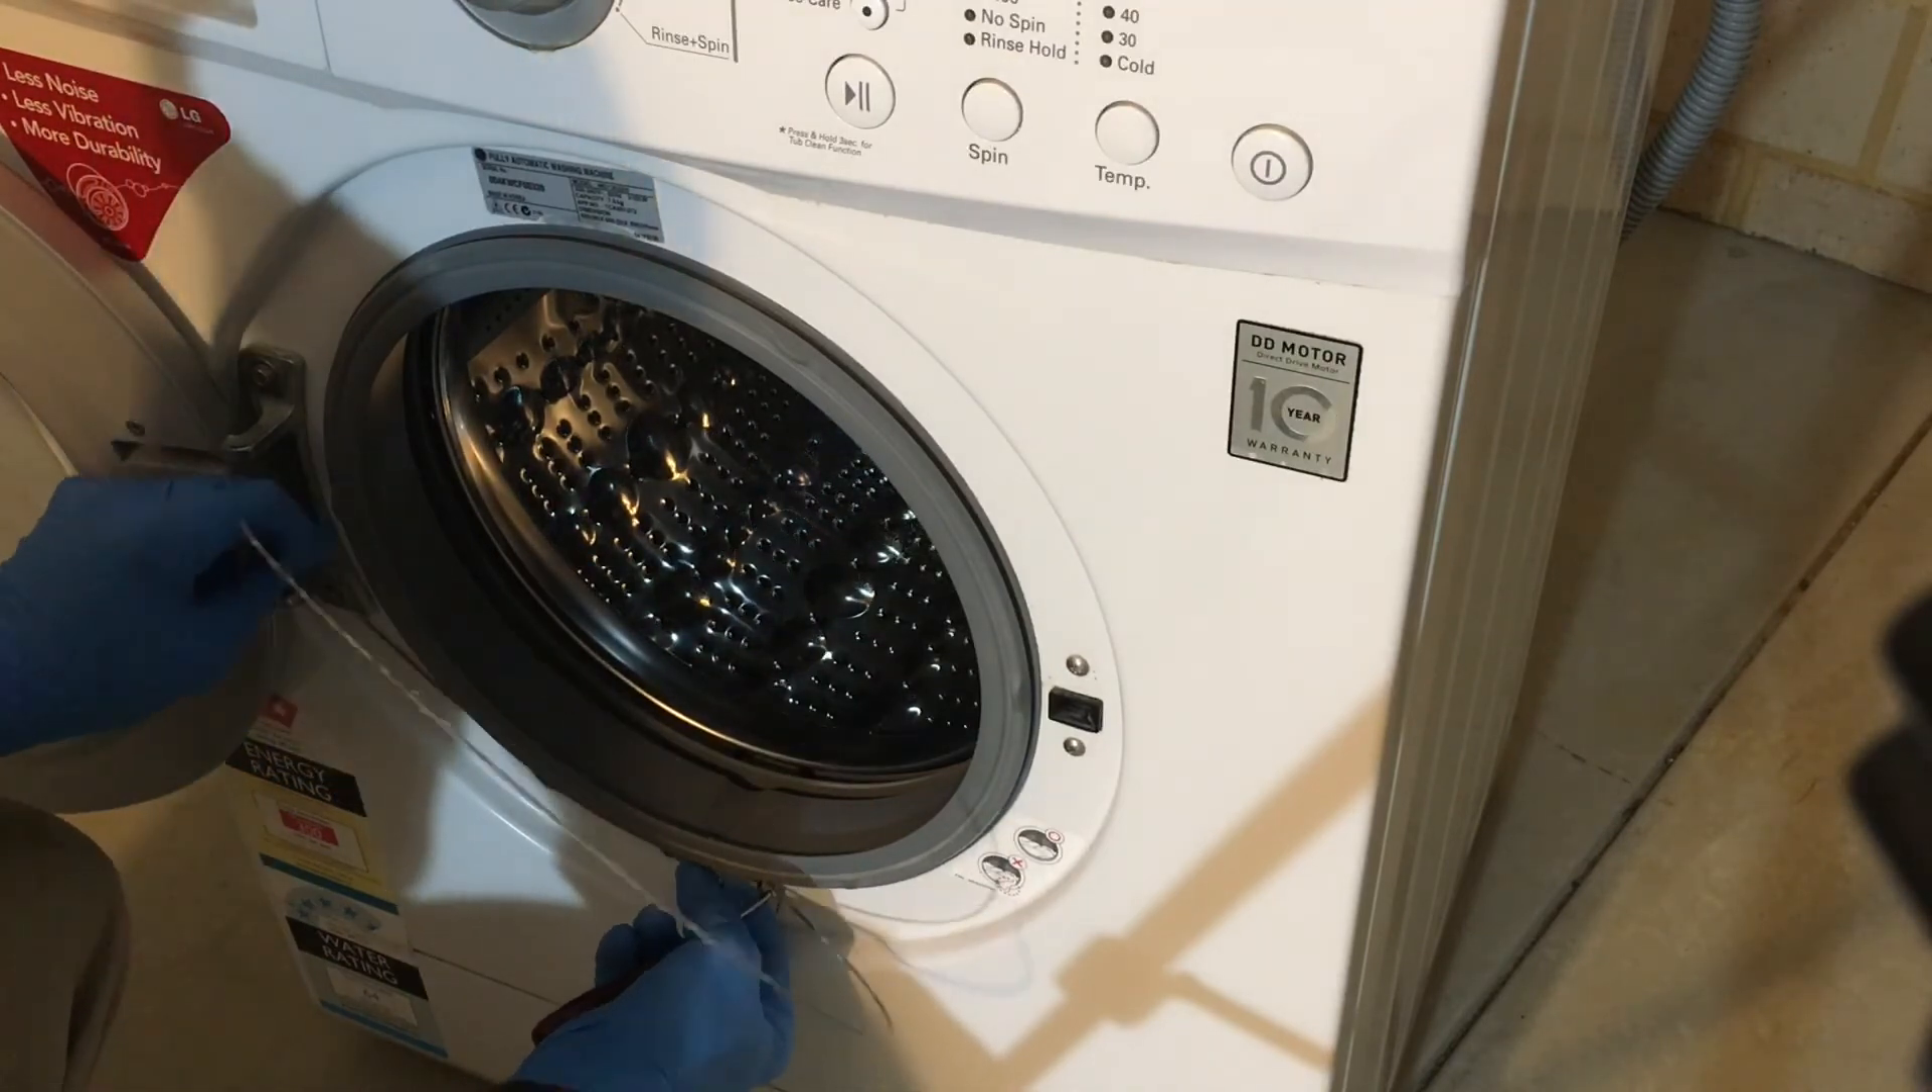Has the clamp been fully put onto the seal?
No.